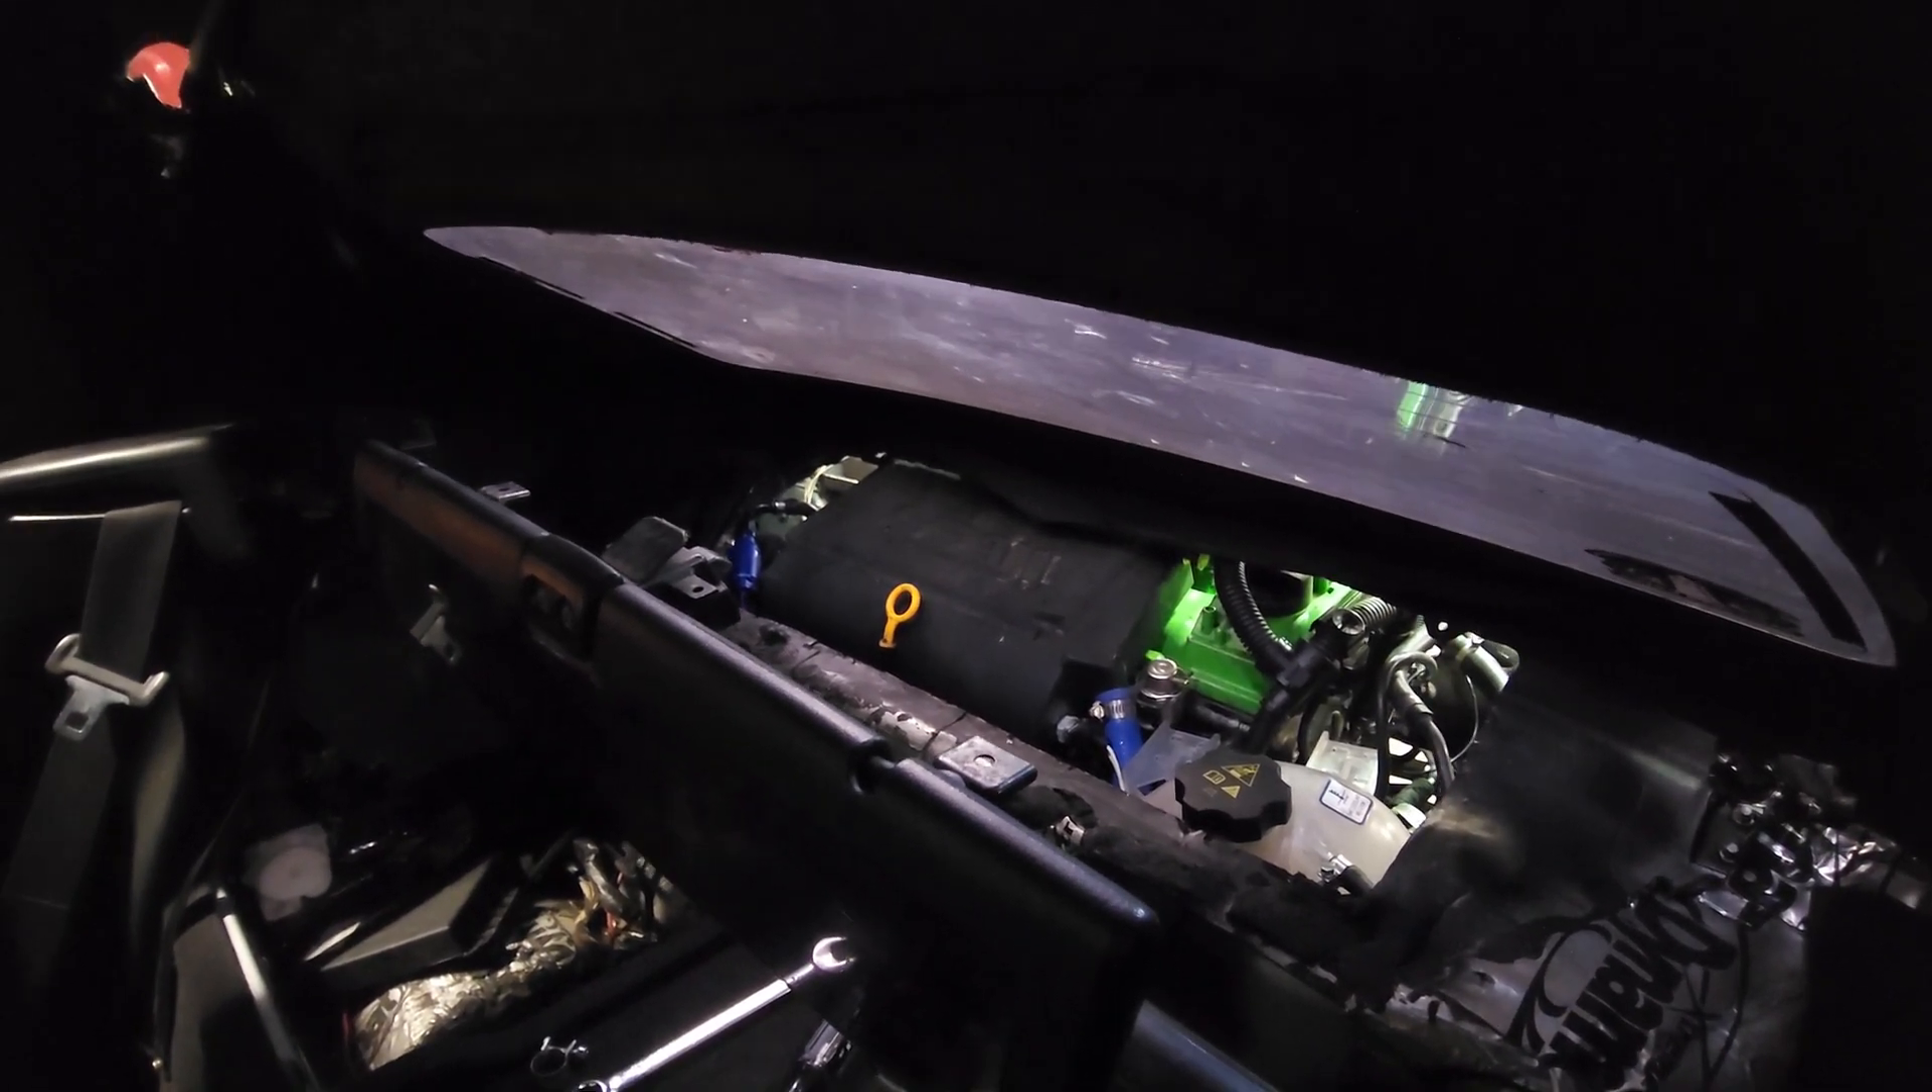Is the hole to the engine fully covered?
No.